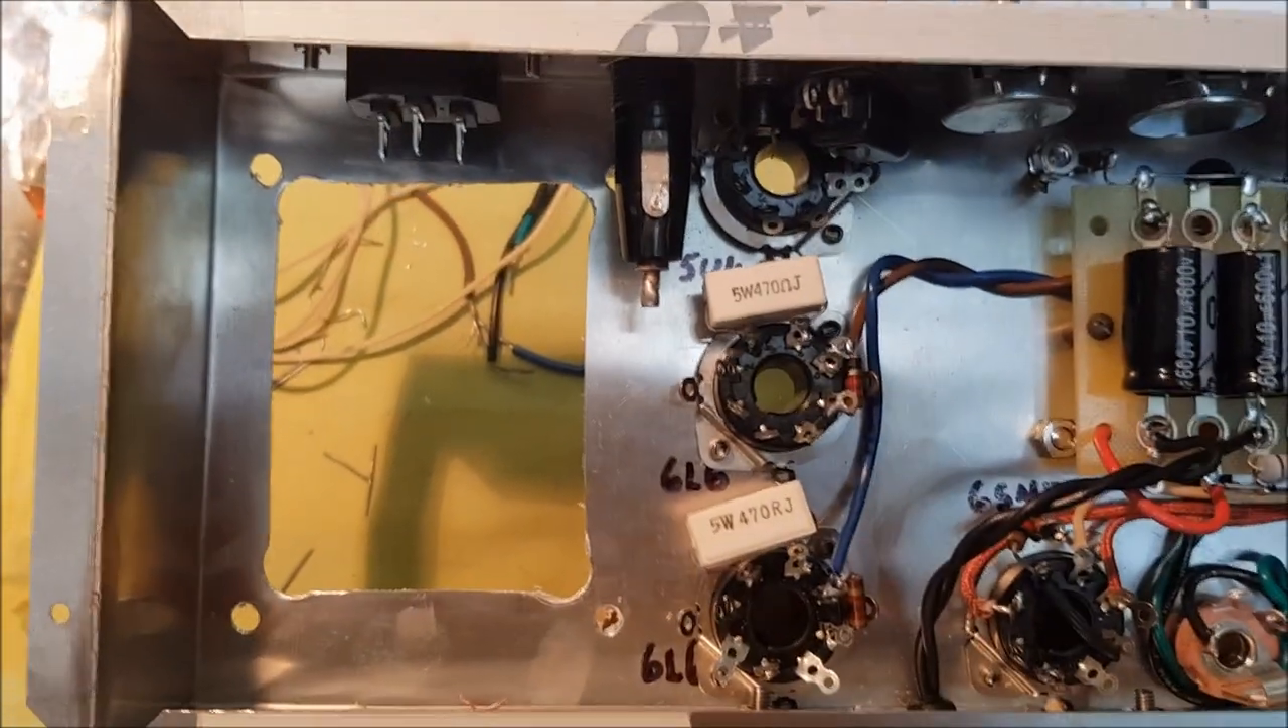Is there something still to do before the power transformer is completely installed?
Yes.